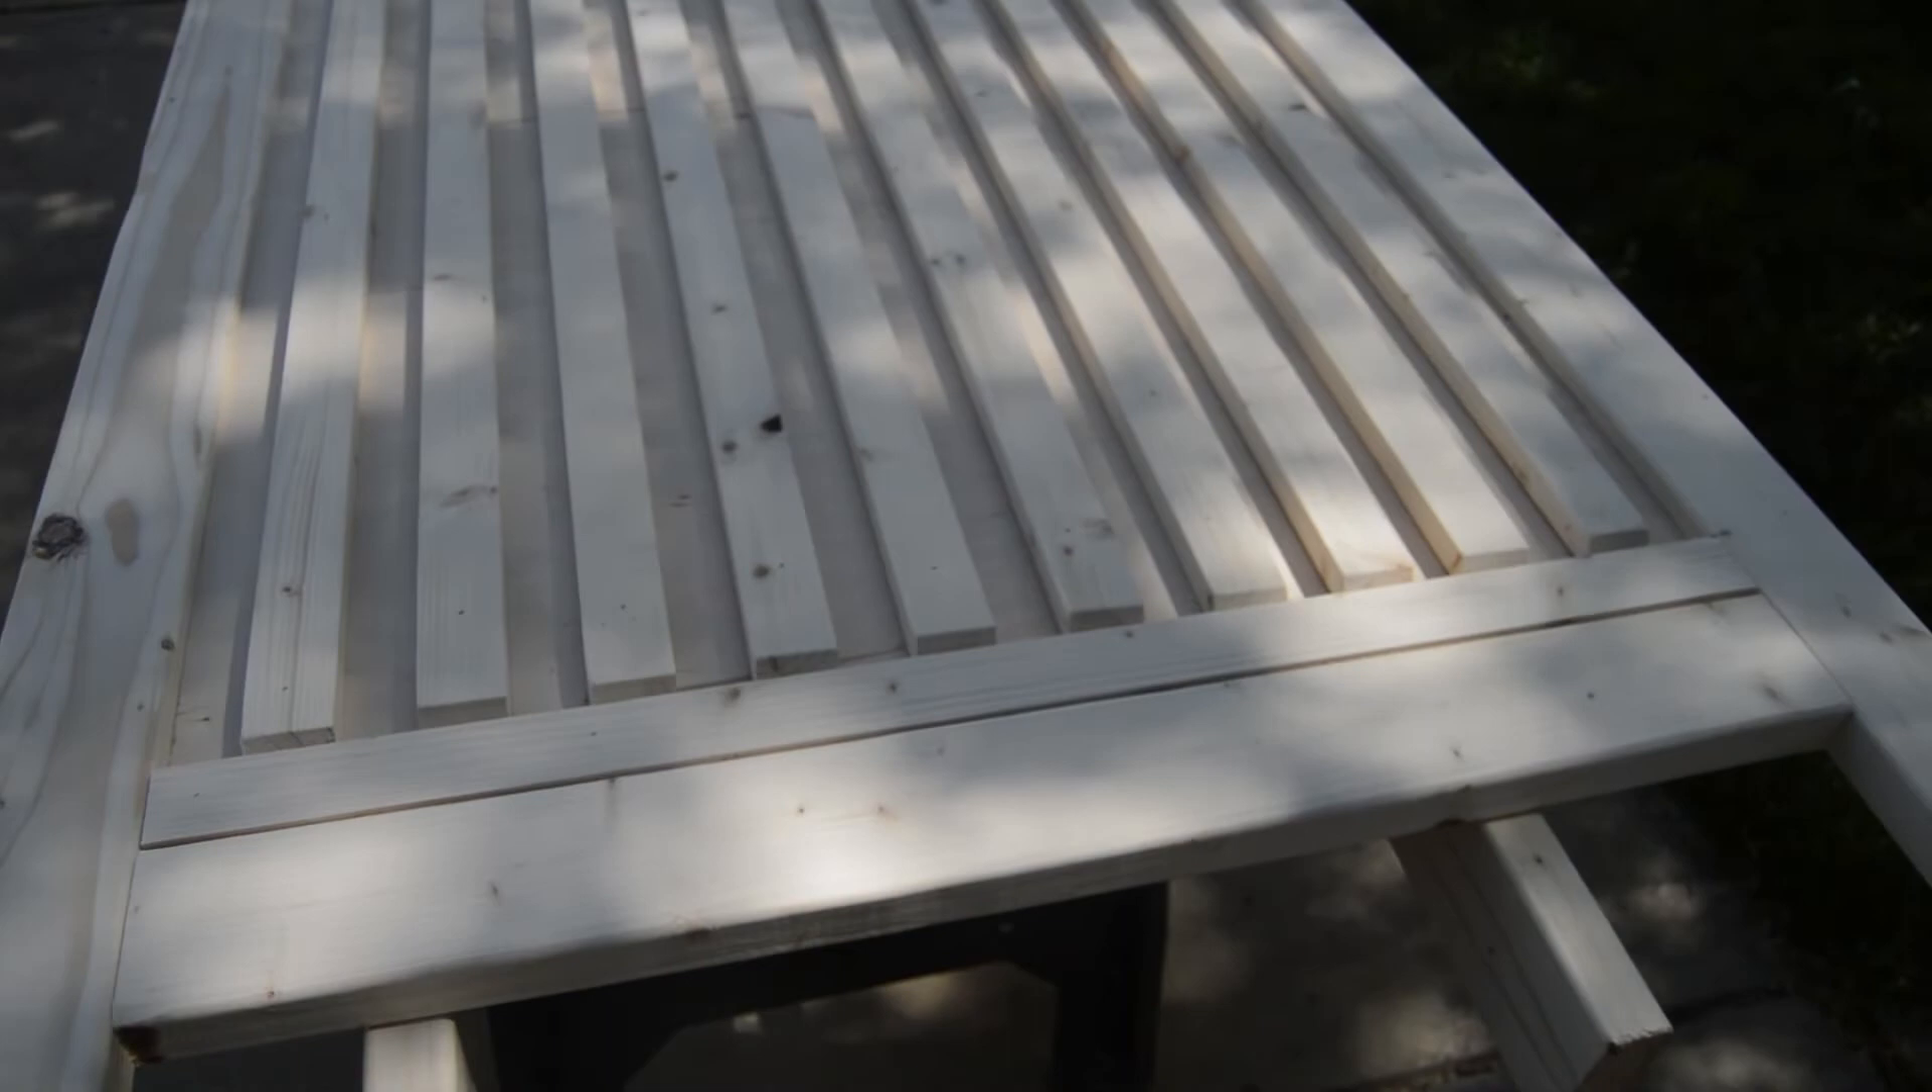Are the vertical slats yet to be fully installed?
No.